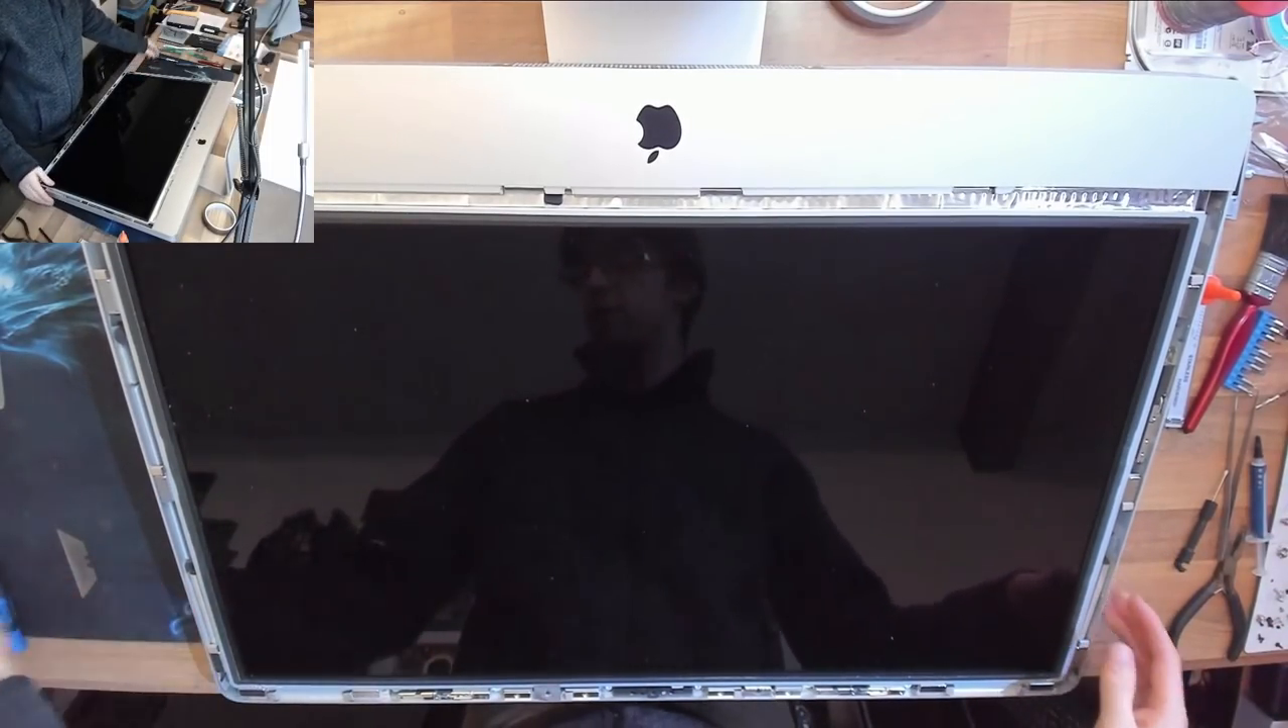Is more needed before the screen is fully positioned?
No.